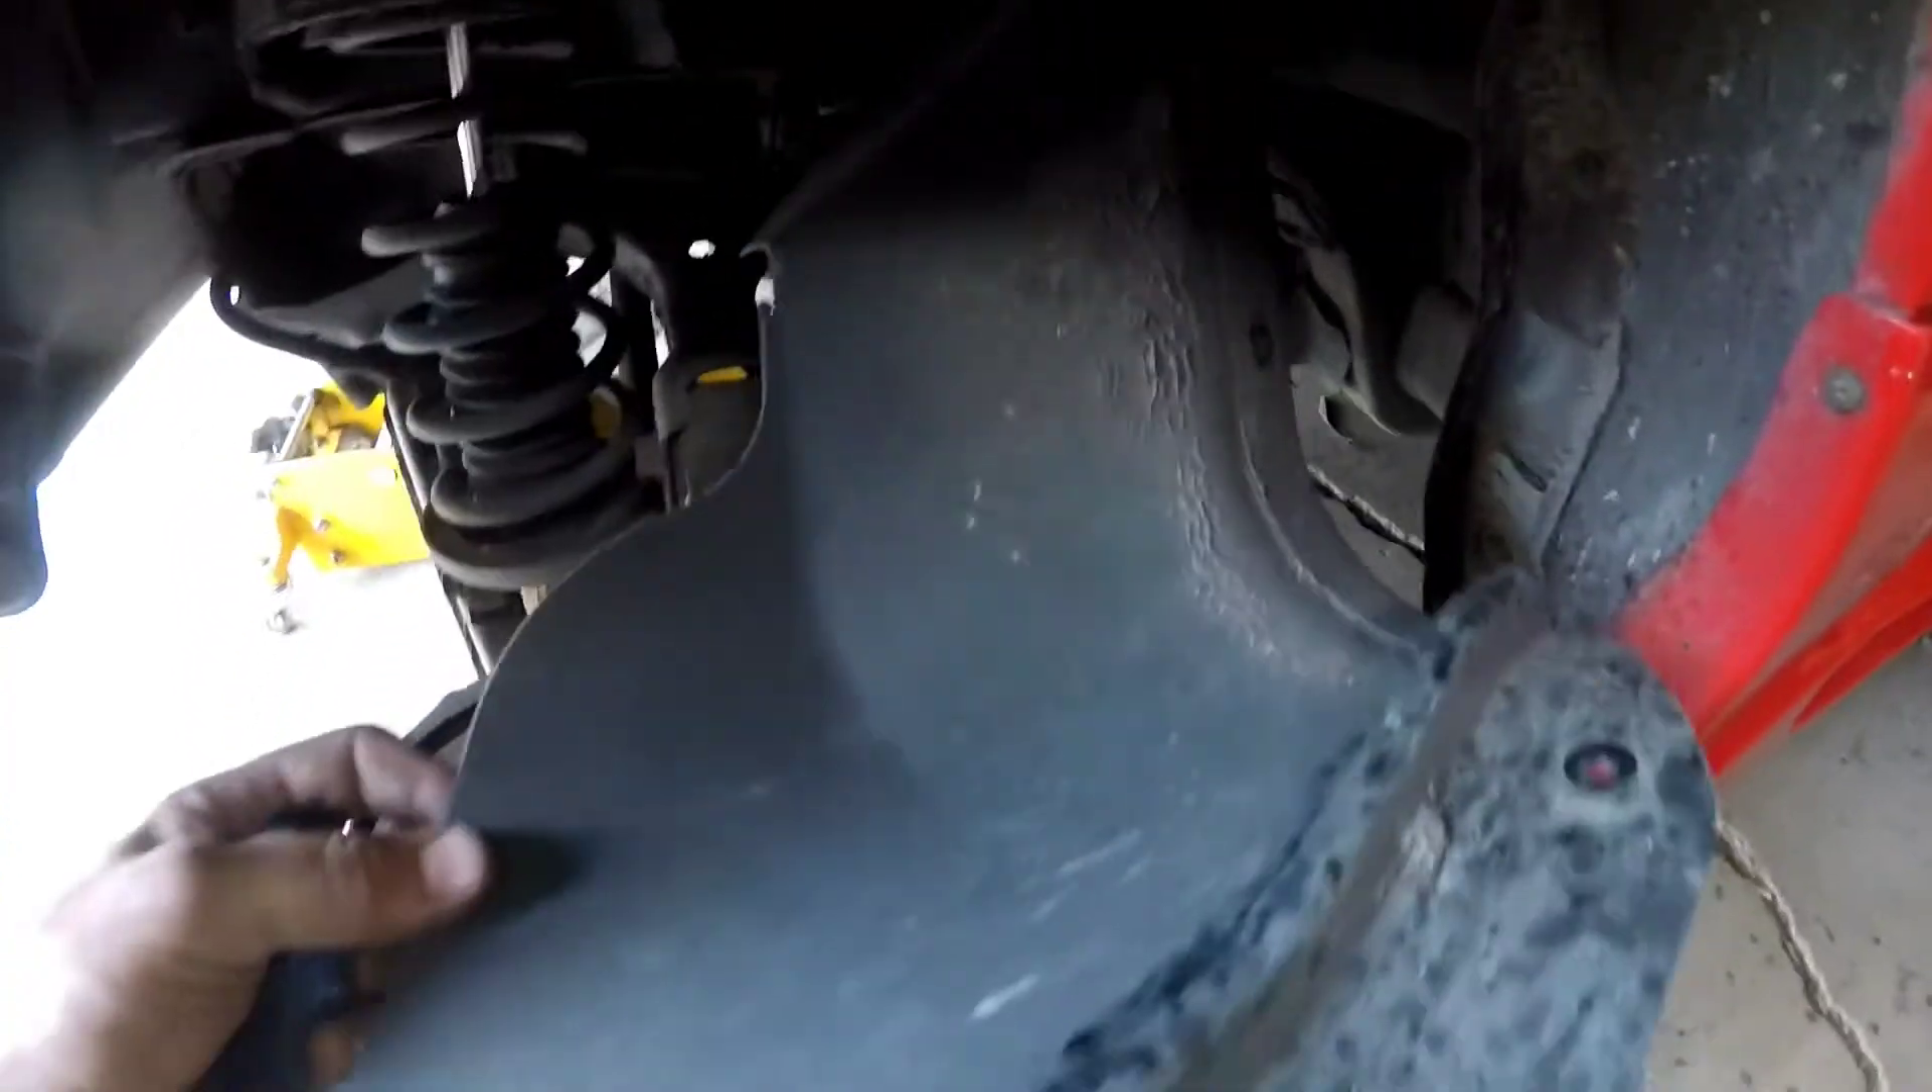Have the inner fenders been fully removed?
No.